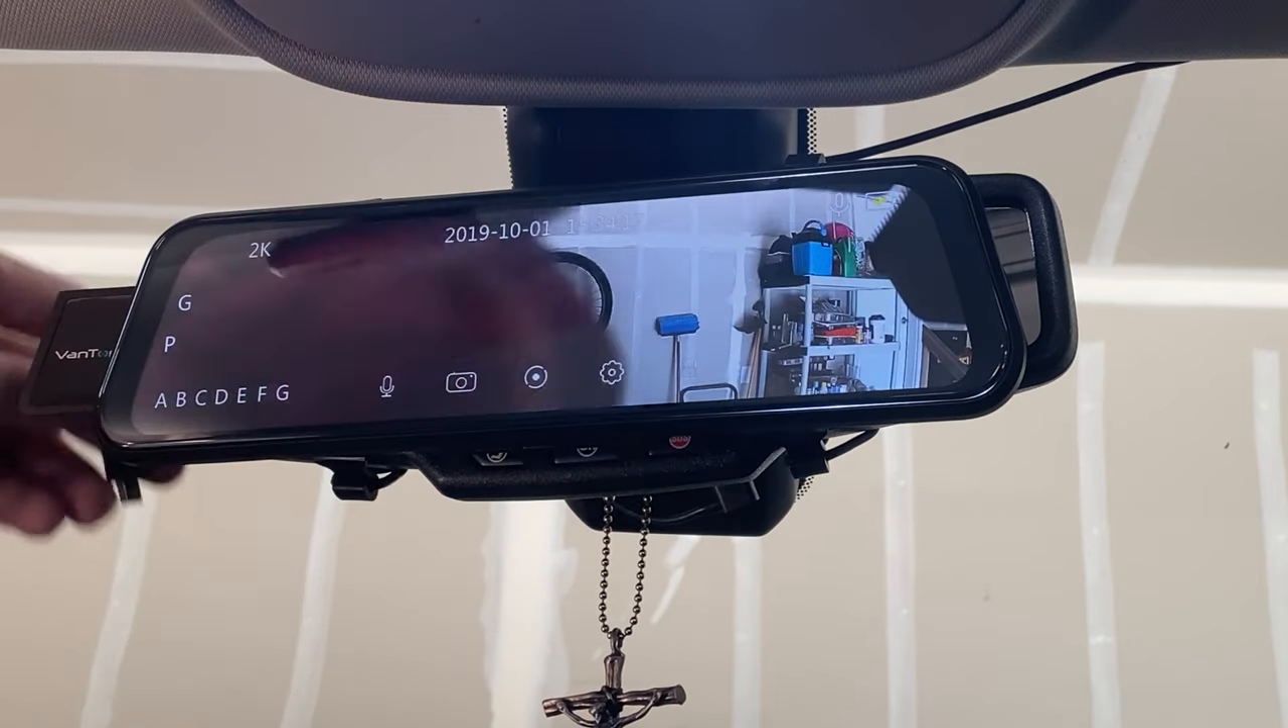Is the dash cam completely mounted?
Yes.